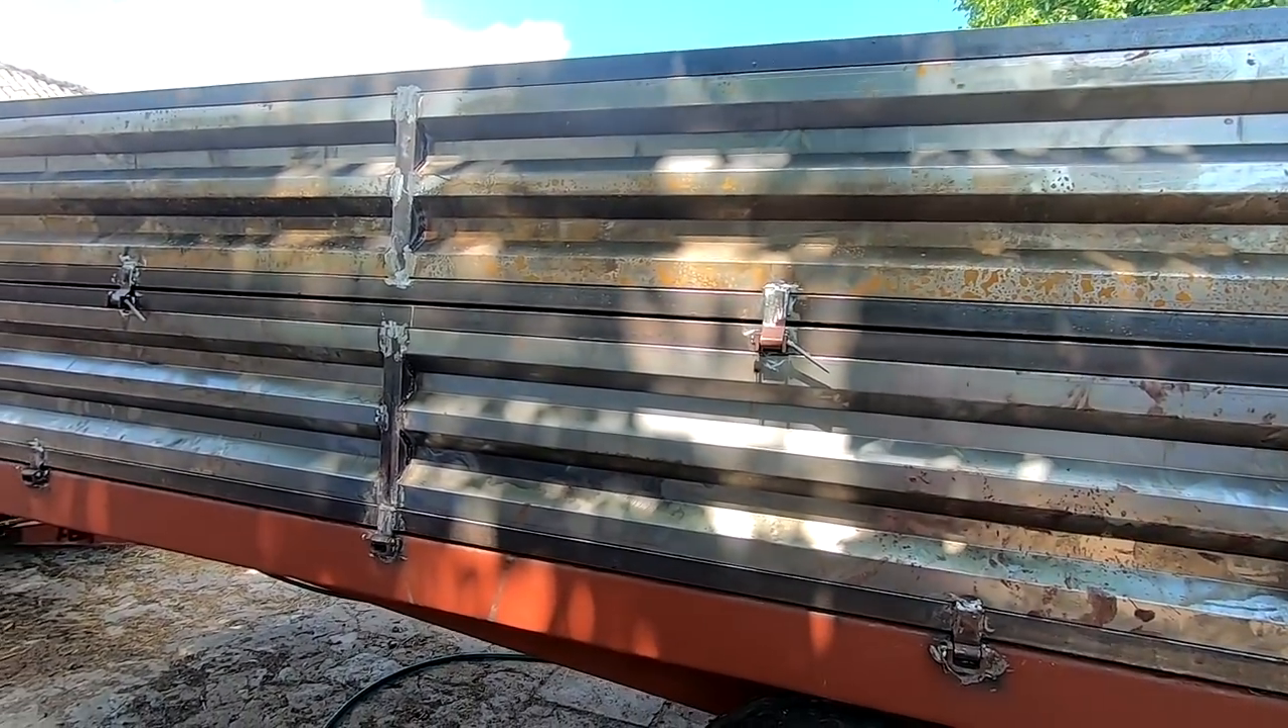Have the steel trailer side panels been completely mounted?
Yes.